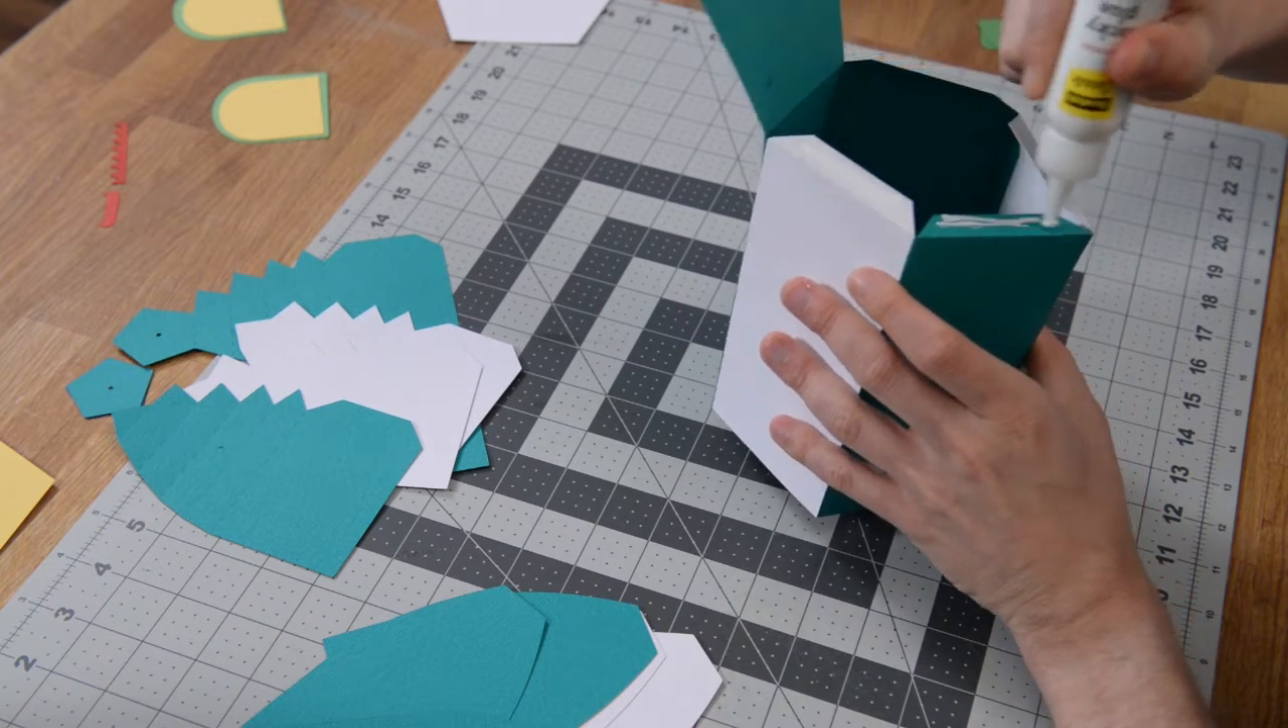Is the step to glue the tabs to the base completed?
No.